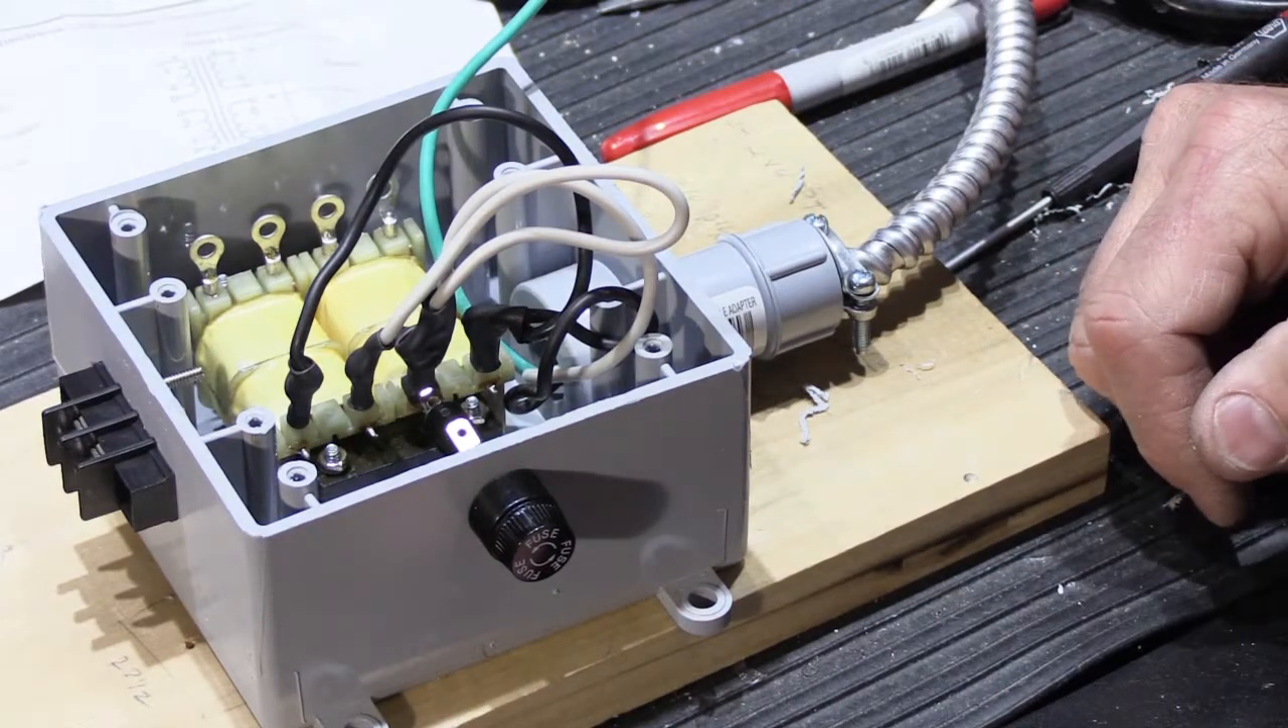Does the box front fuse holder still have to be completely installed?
No.